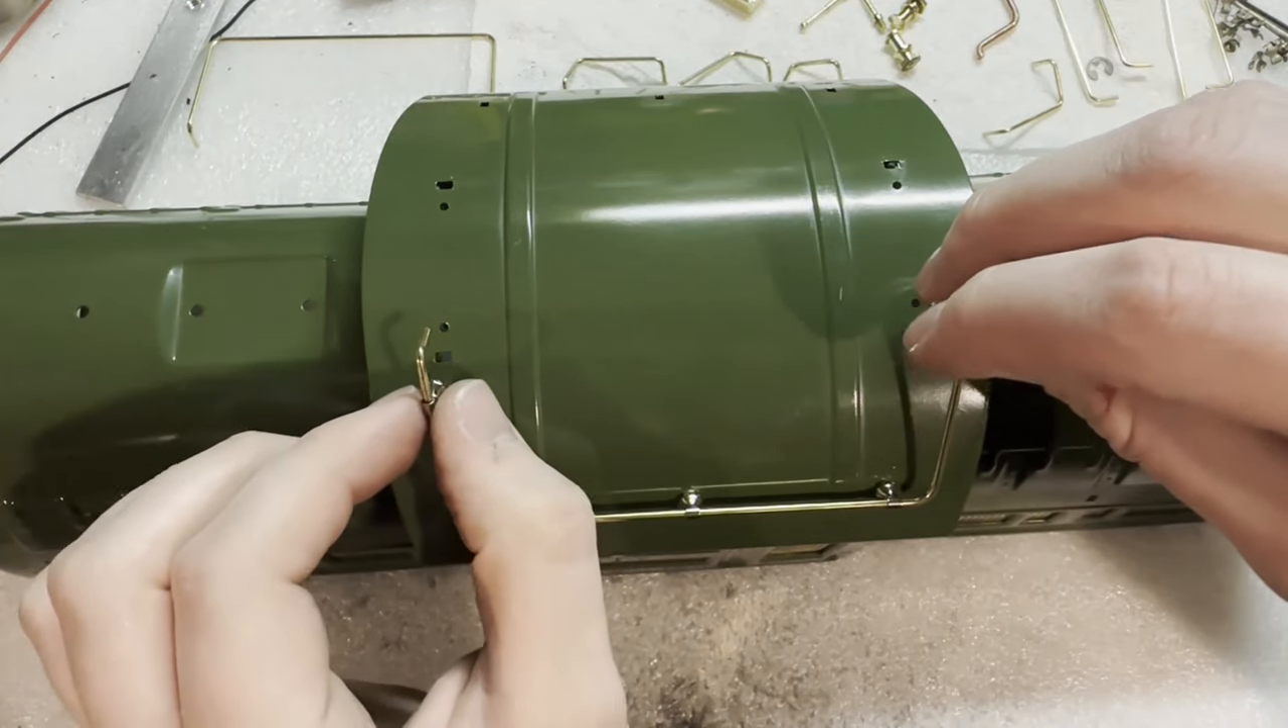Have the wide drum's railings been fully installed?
No.